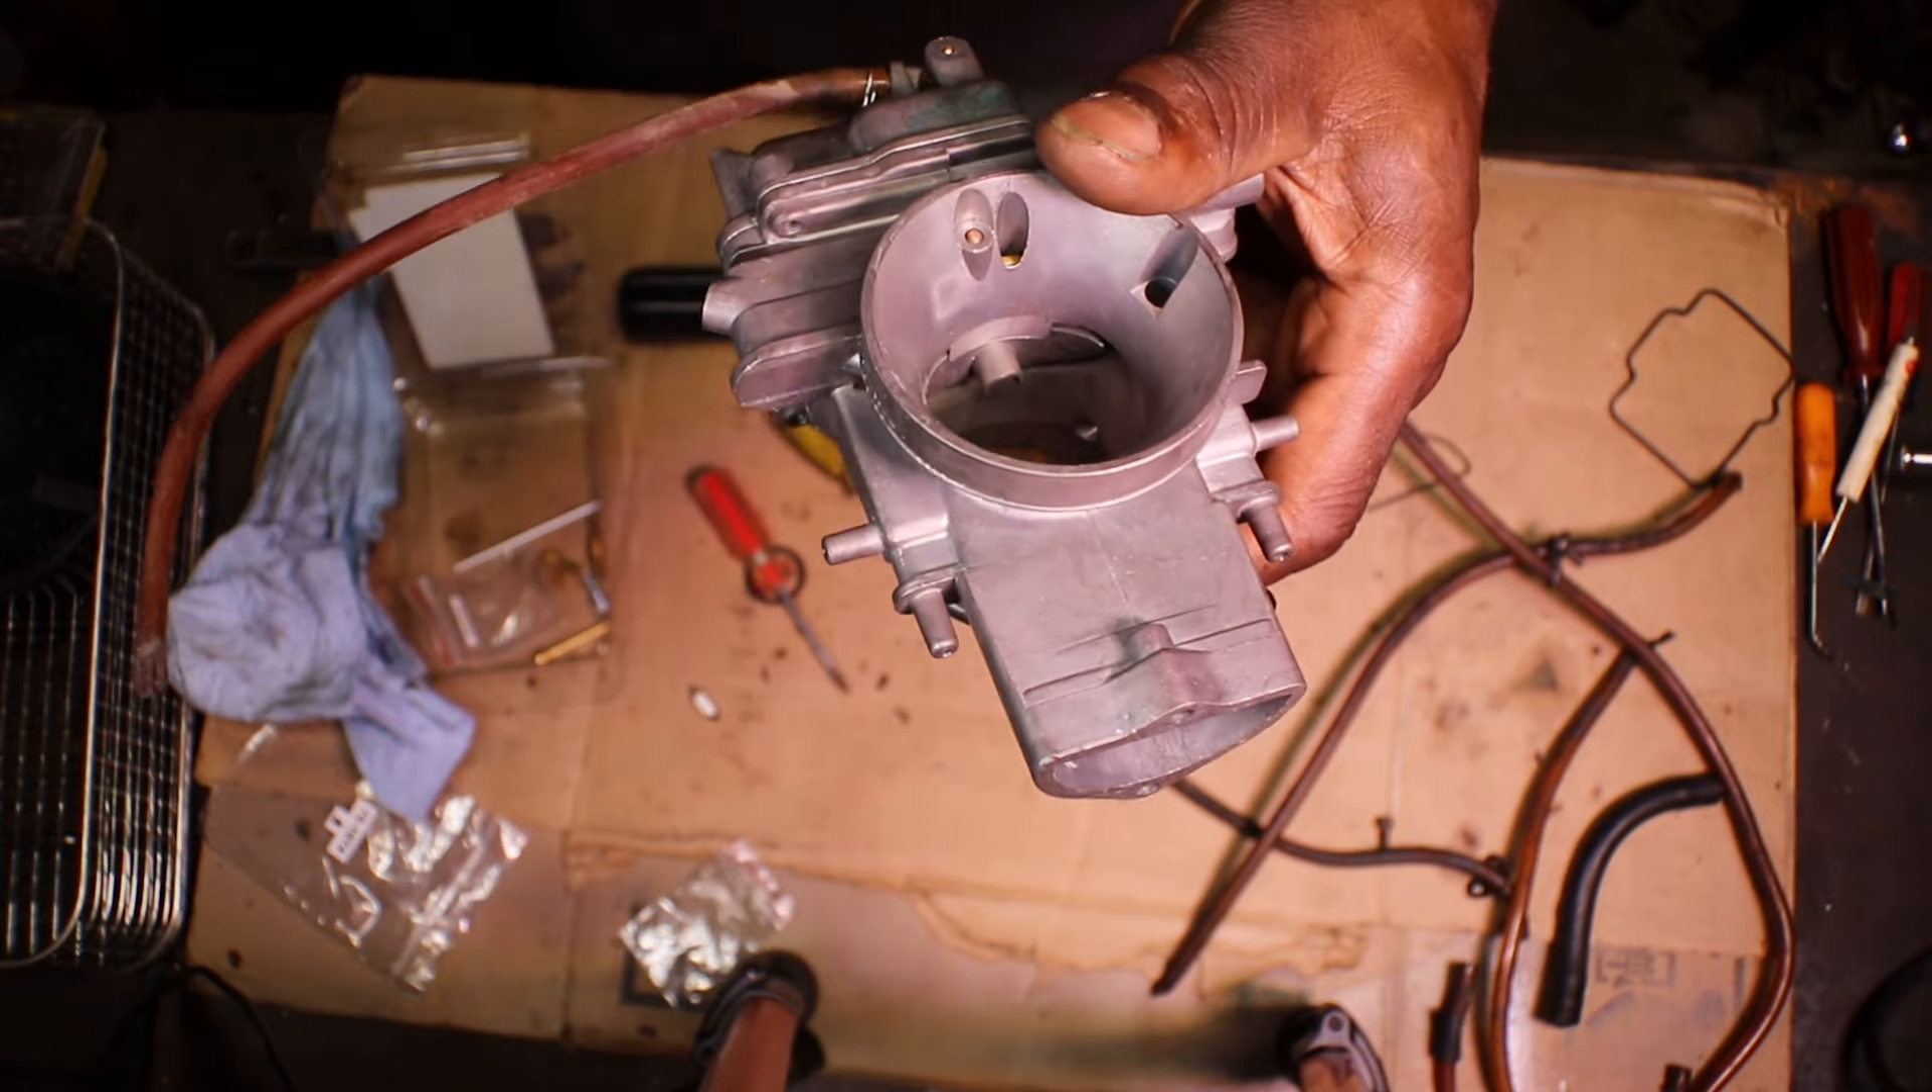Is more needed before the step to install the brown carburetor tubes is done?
Yes.